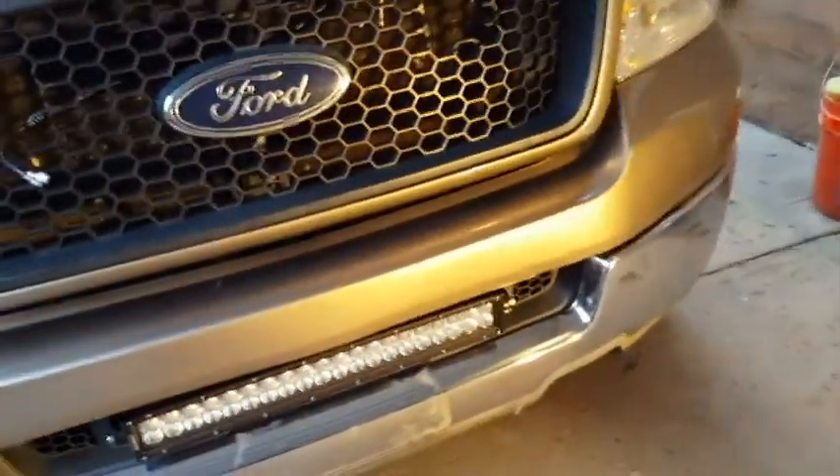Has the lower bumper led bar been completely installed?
Yes.